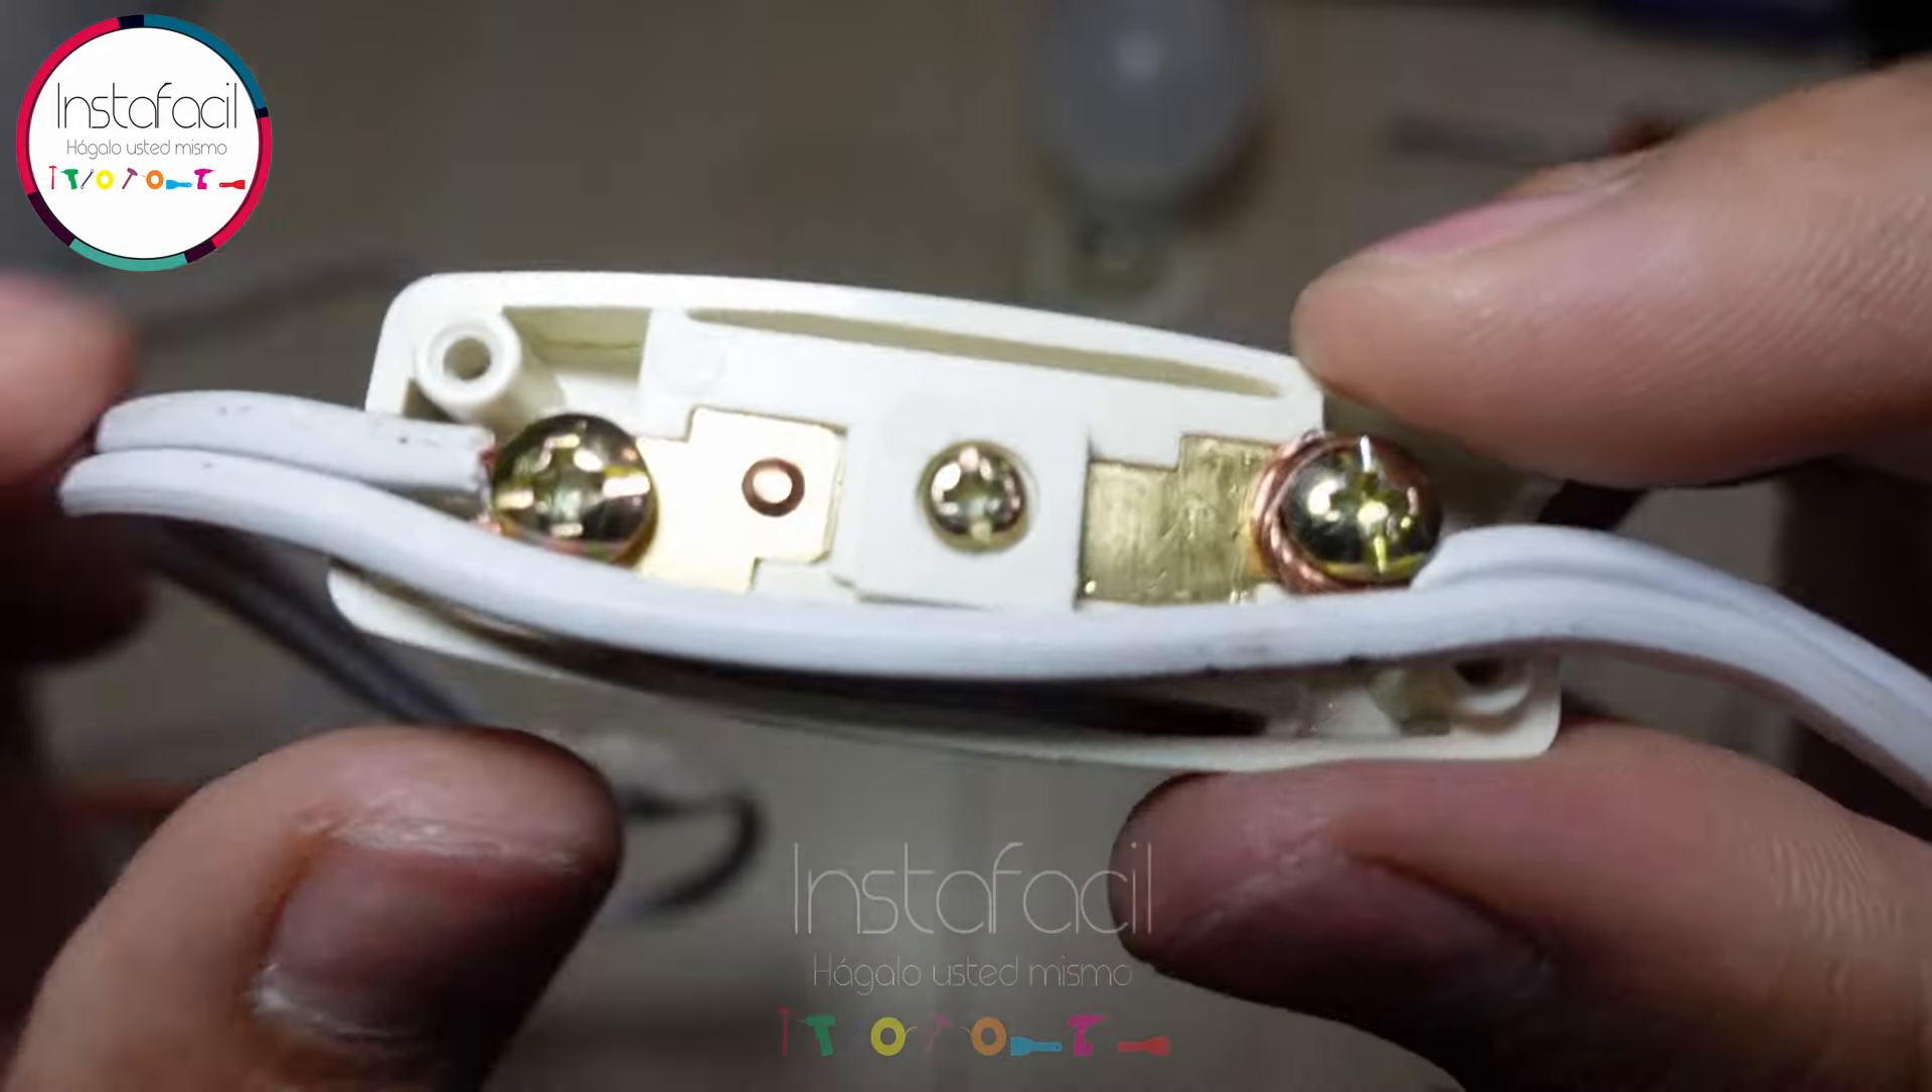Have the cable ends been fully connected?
Yes.